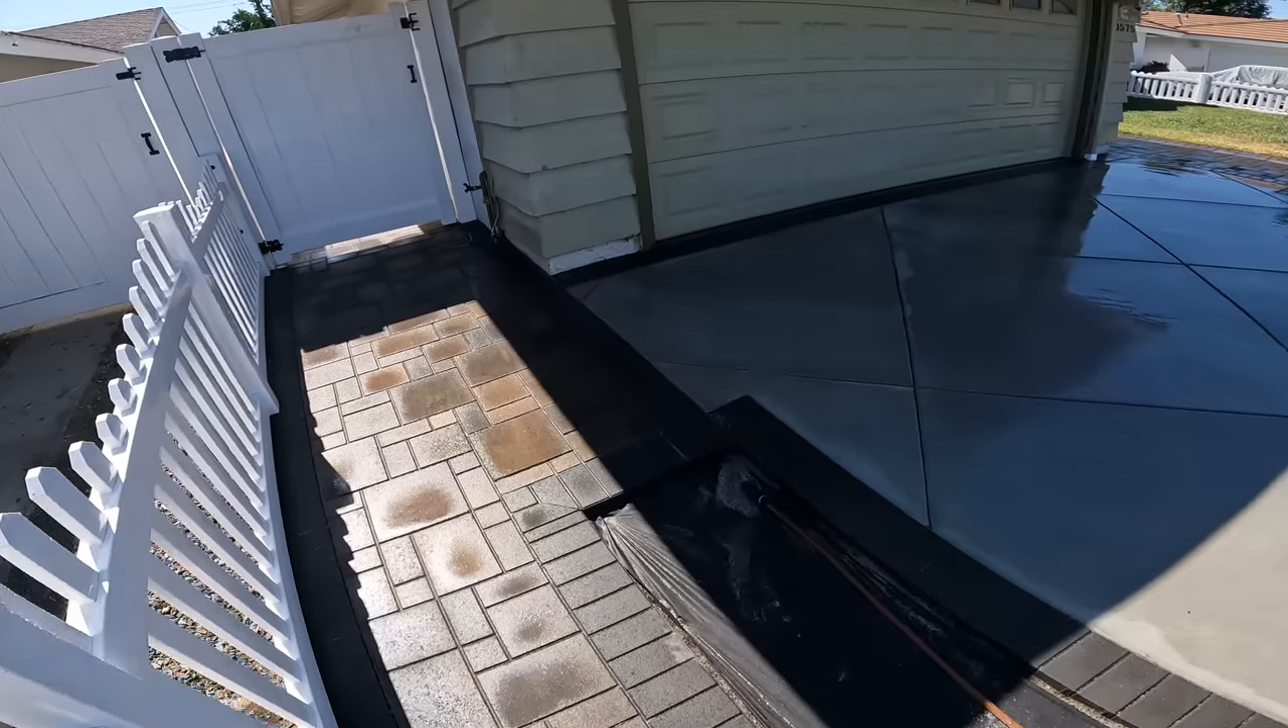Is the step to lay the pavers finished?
Yes.